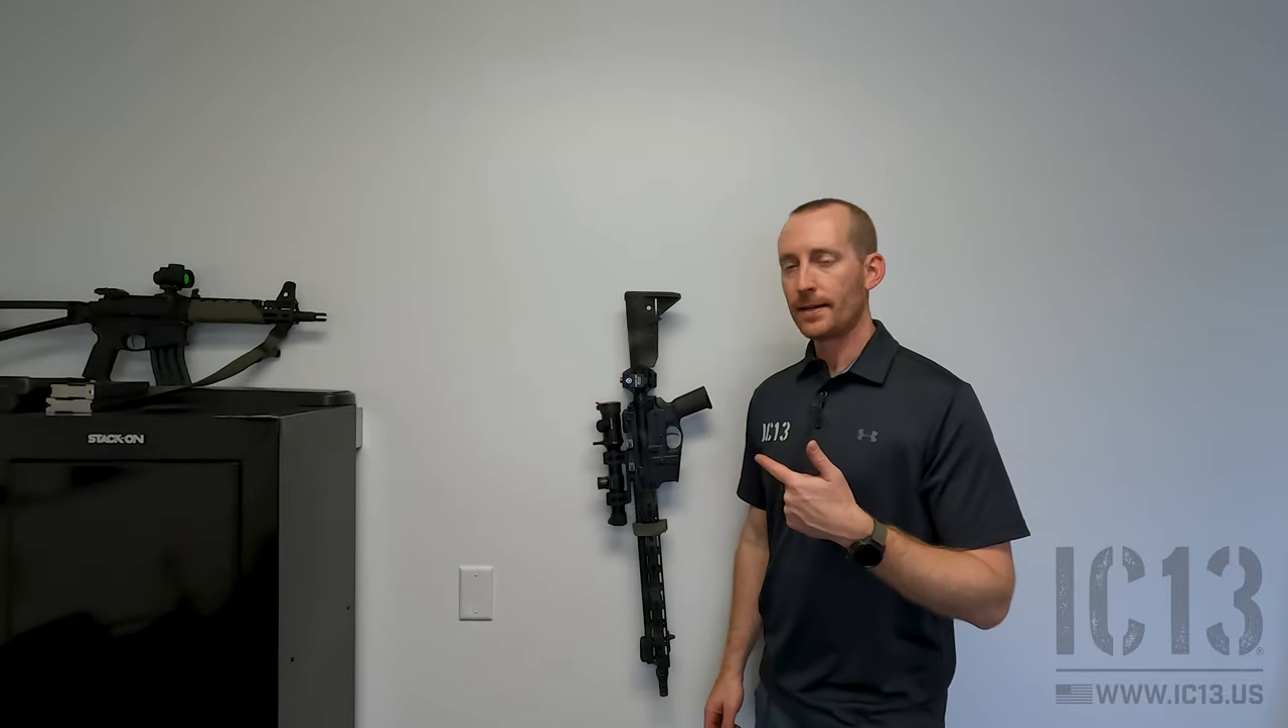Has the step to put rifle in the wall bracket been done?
Yes.